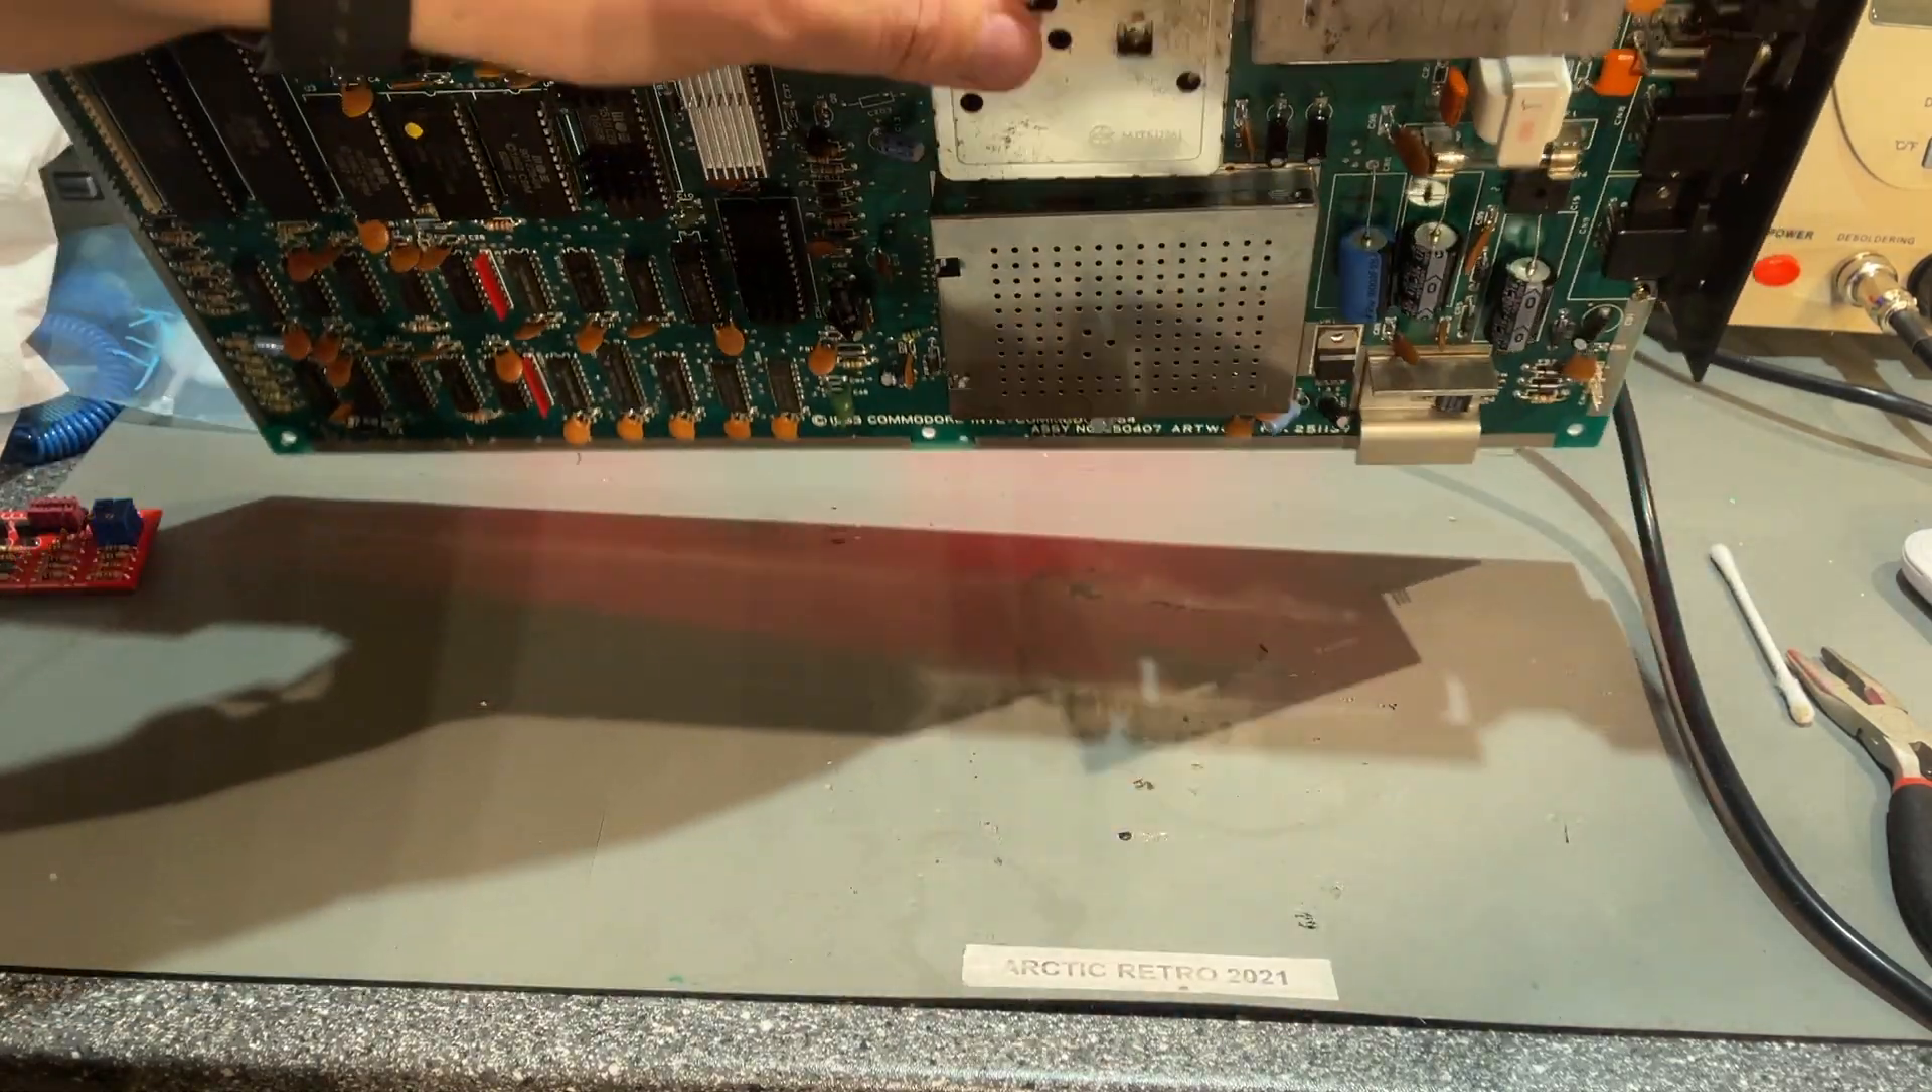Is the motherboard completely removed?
Yes.